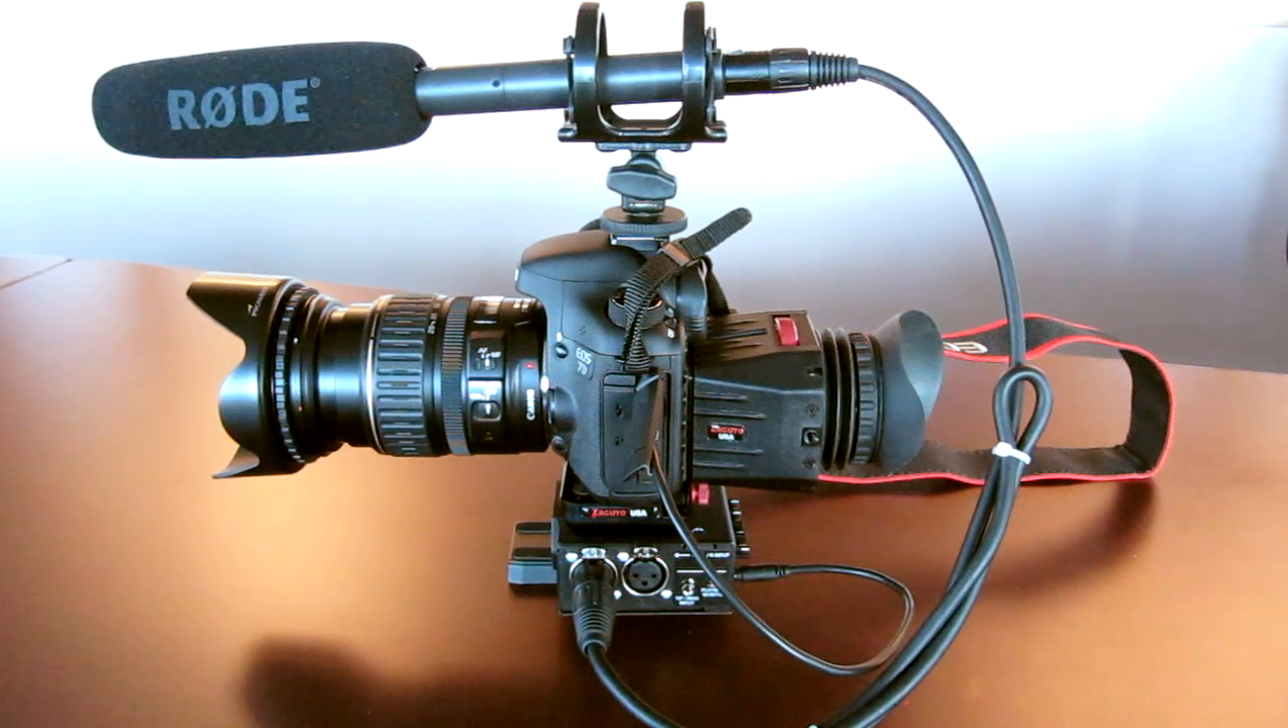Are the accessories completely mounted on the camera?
Yes.